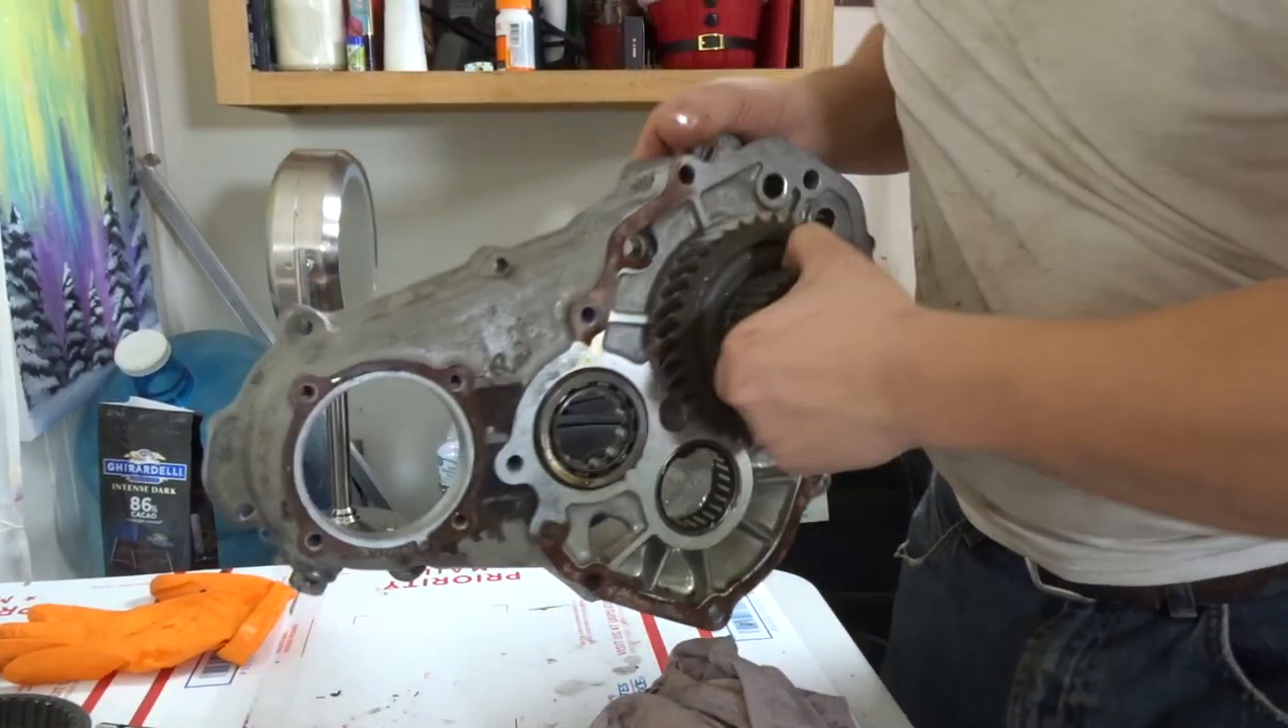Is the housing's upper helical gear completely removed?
No.